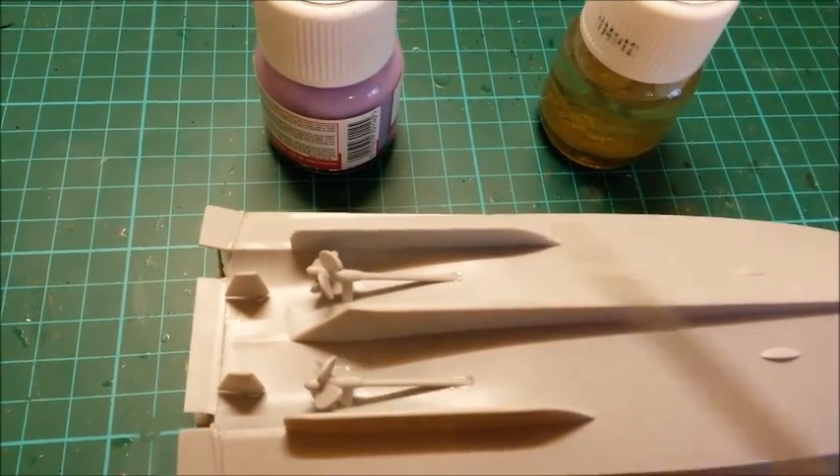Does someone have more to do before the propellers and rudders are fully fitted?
No.